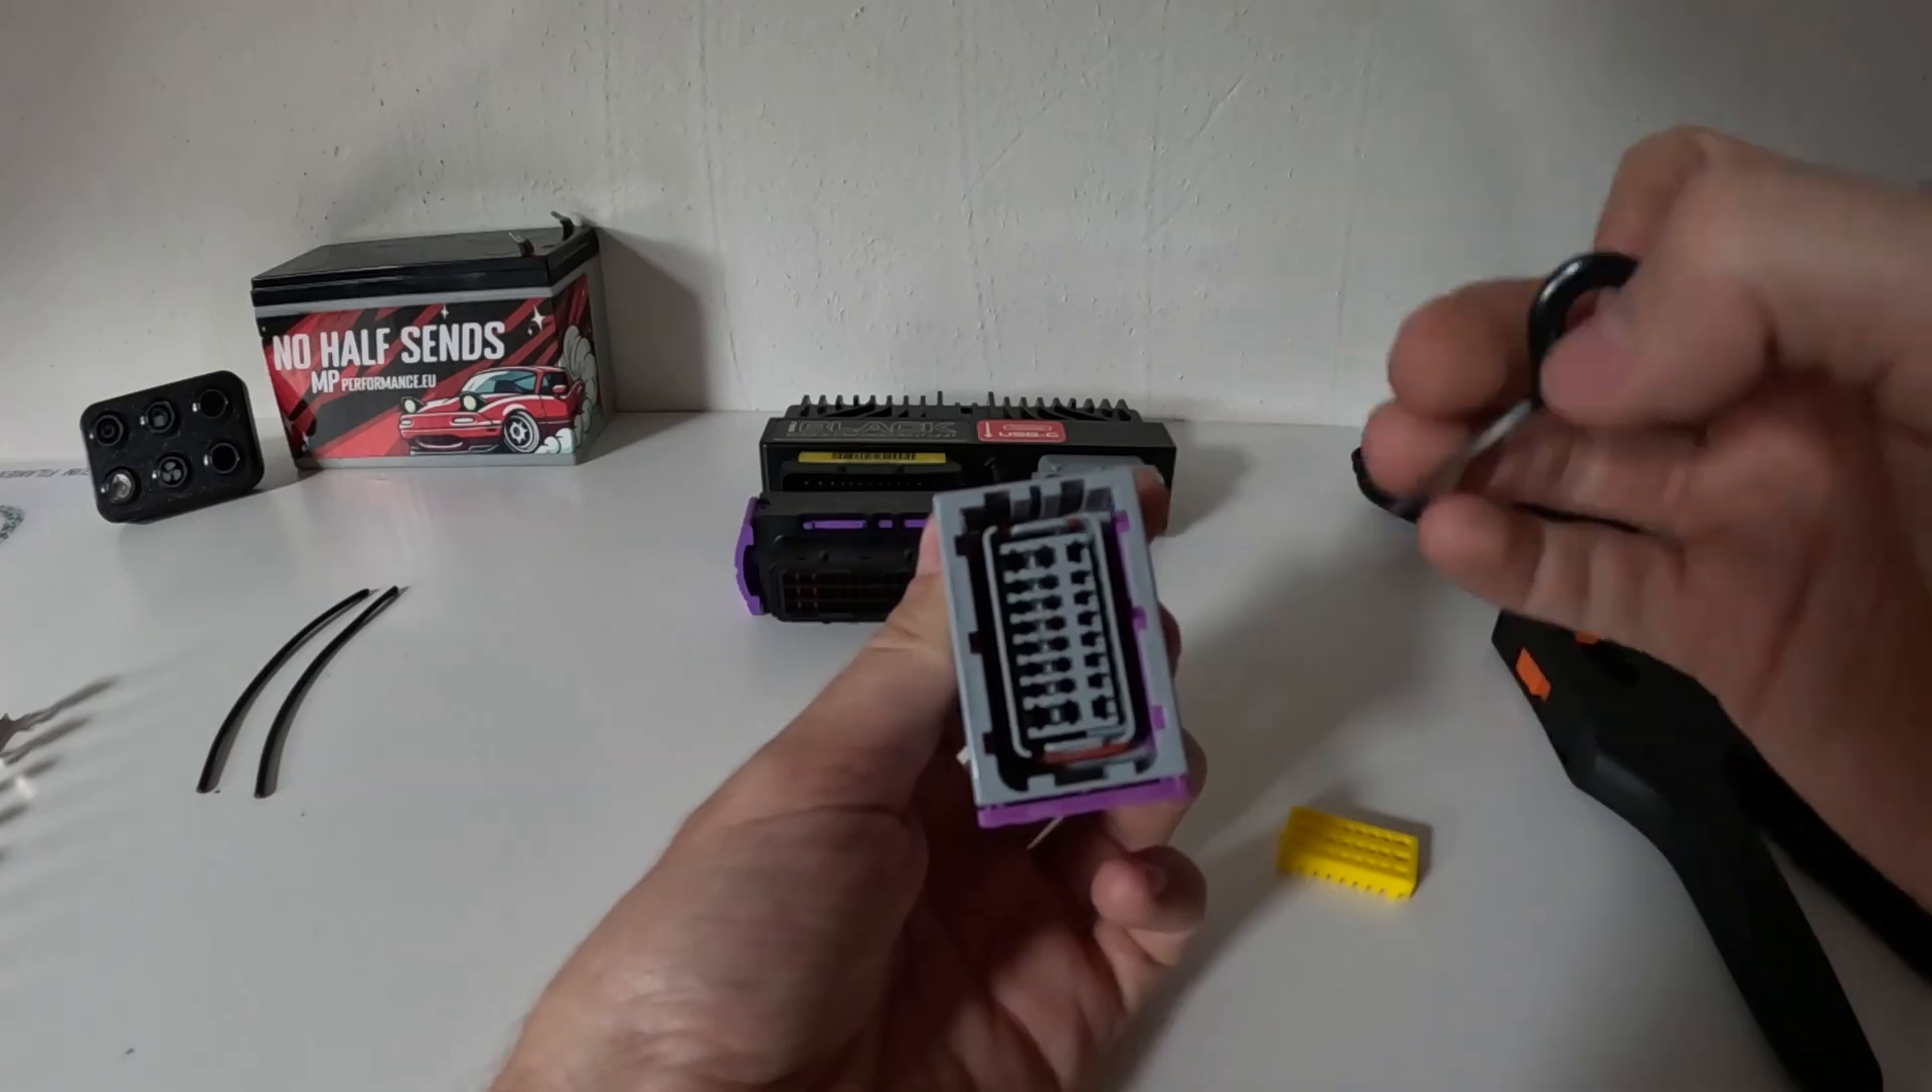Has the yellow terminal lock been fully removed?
Yes.